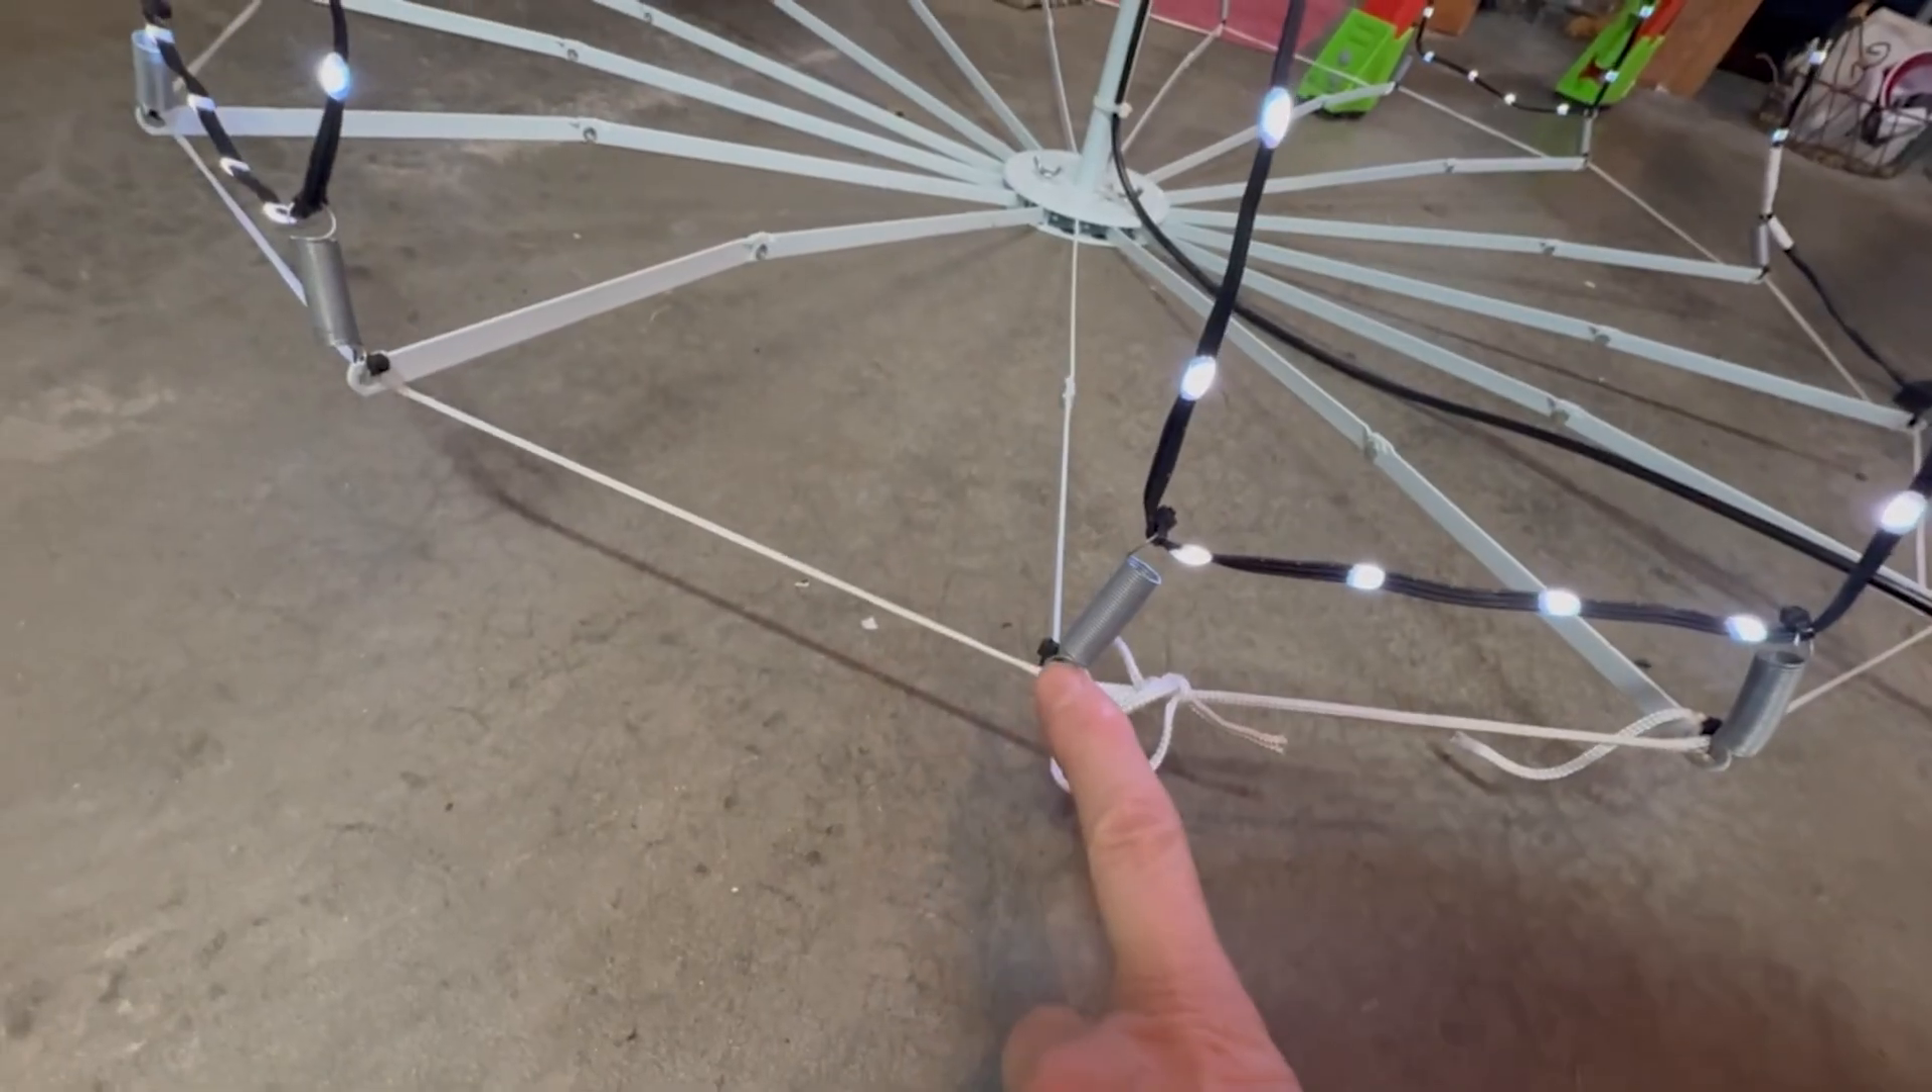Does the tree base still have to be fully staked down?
Yes.